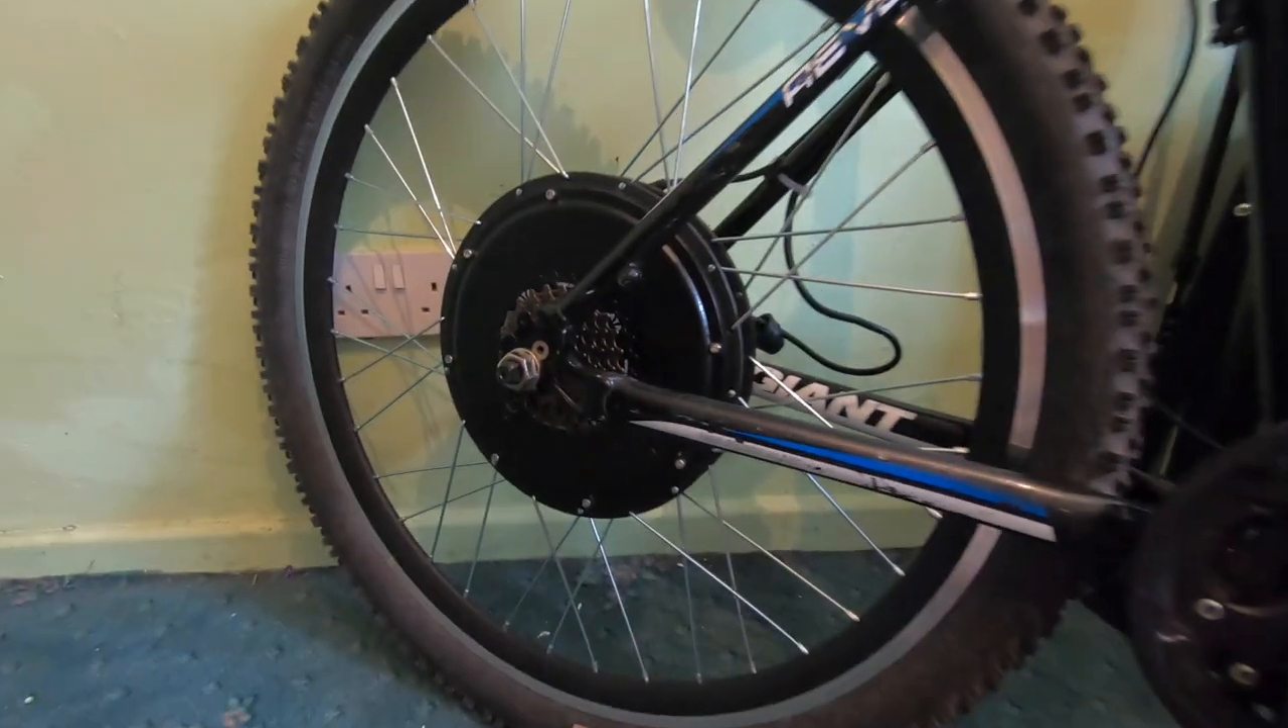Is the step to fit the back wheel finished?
Yes.